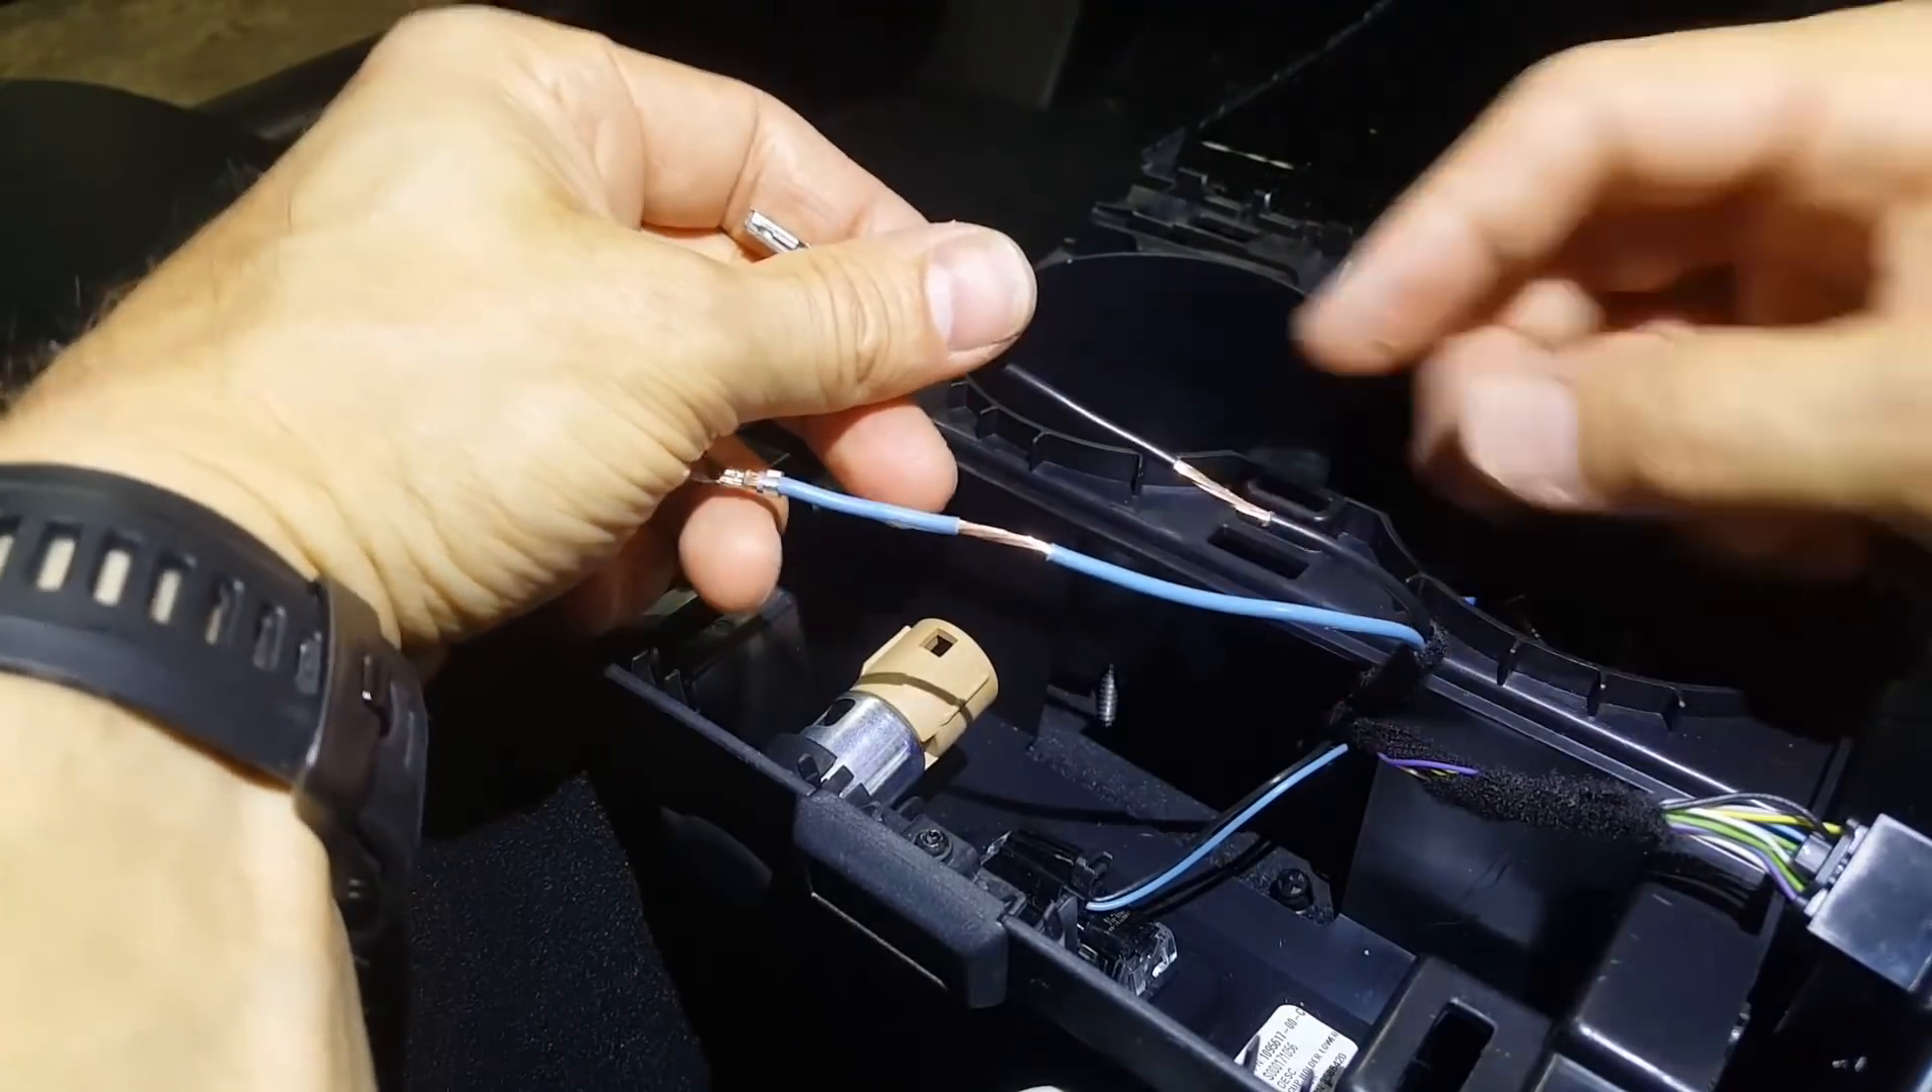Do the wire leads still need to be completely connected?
Yes.